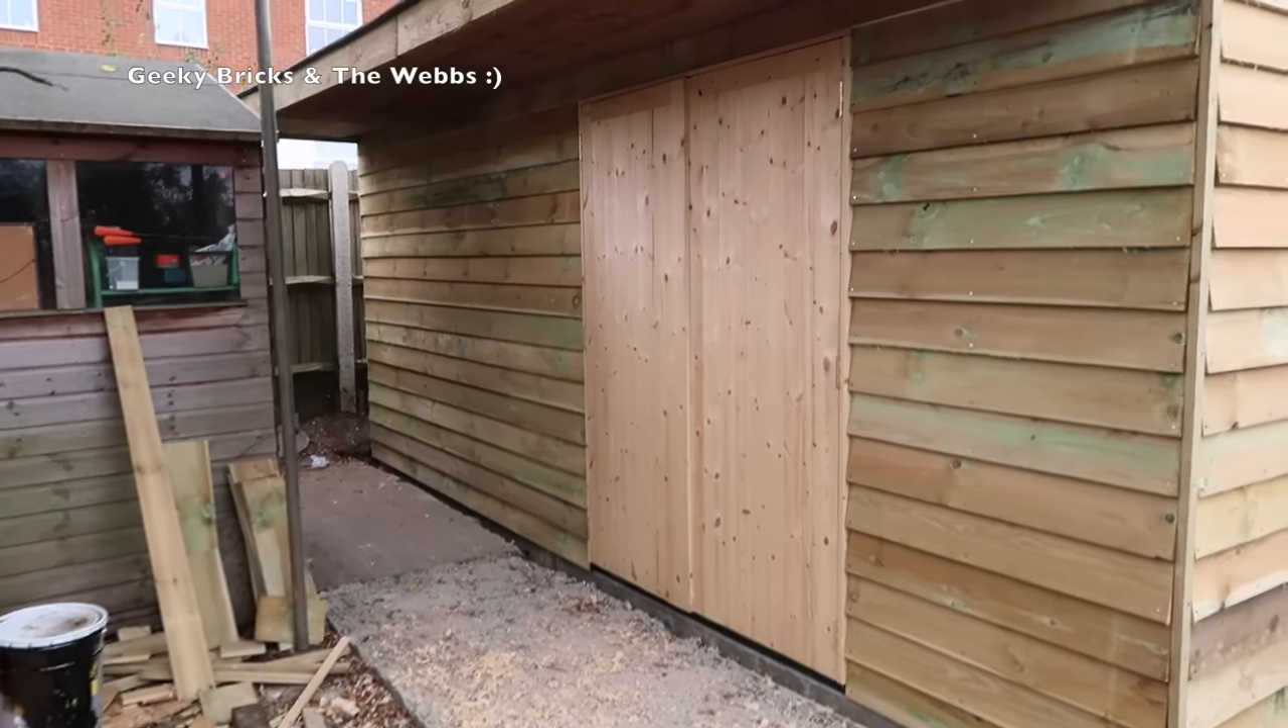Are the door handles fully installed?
No.